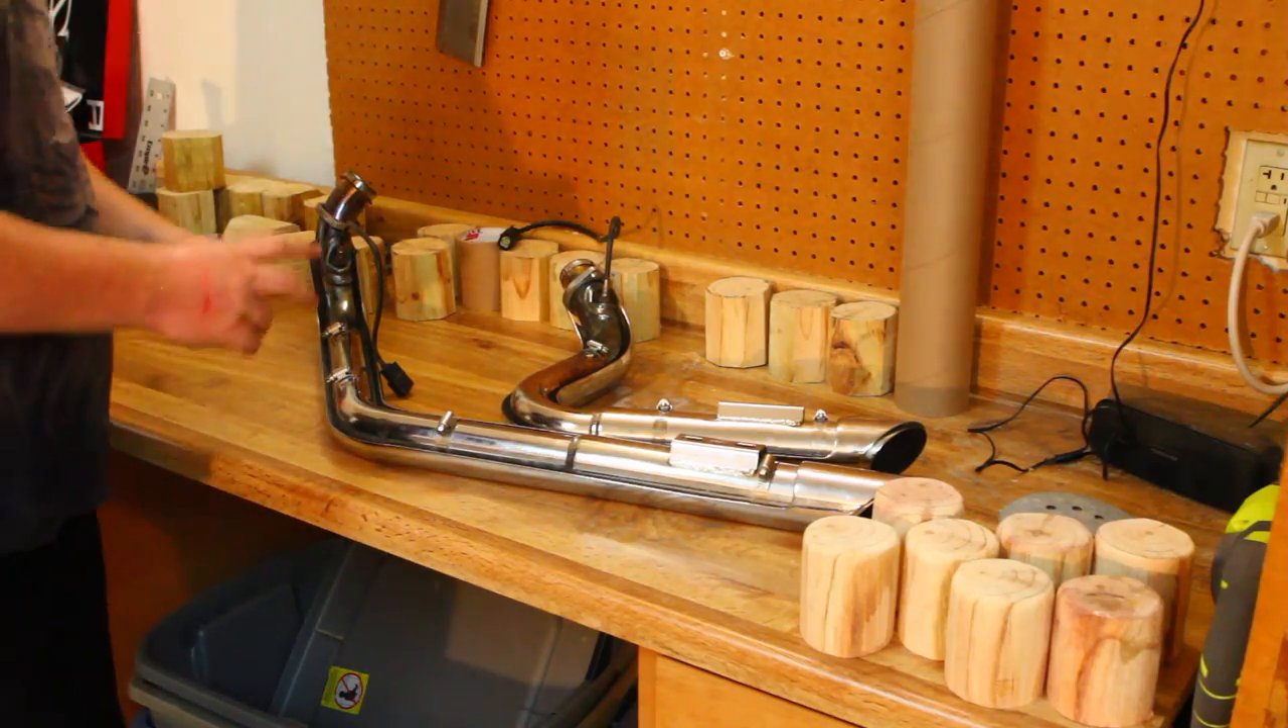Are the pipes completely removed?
Yes.